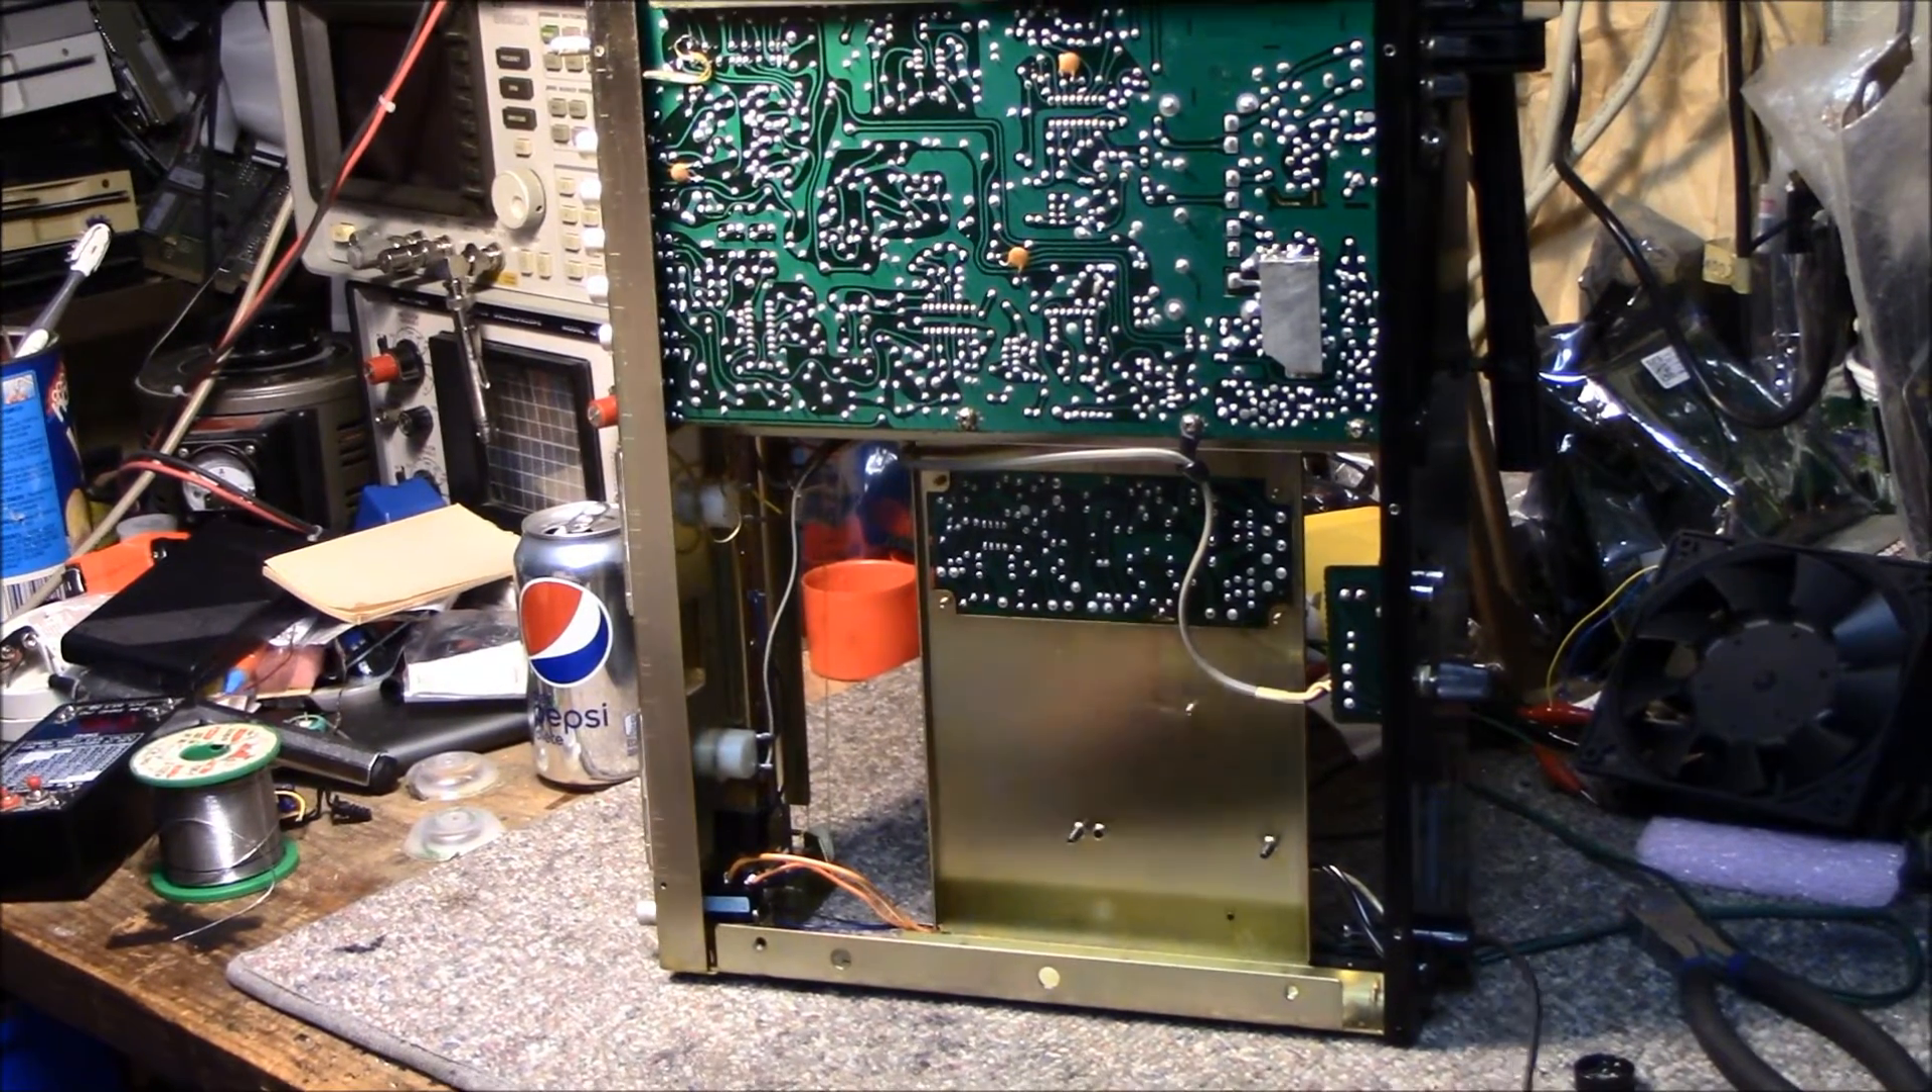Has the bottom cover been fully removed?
Yes.